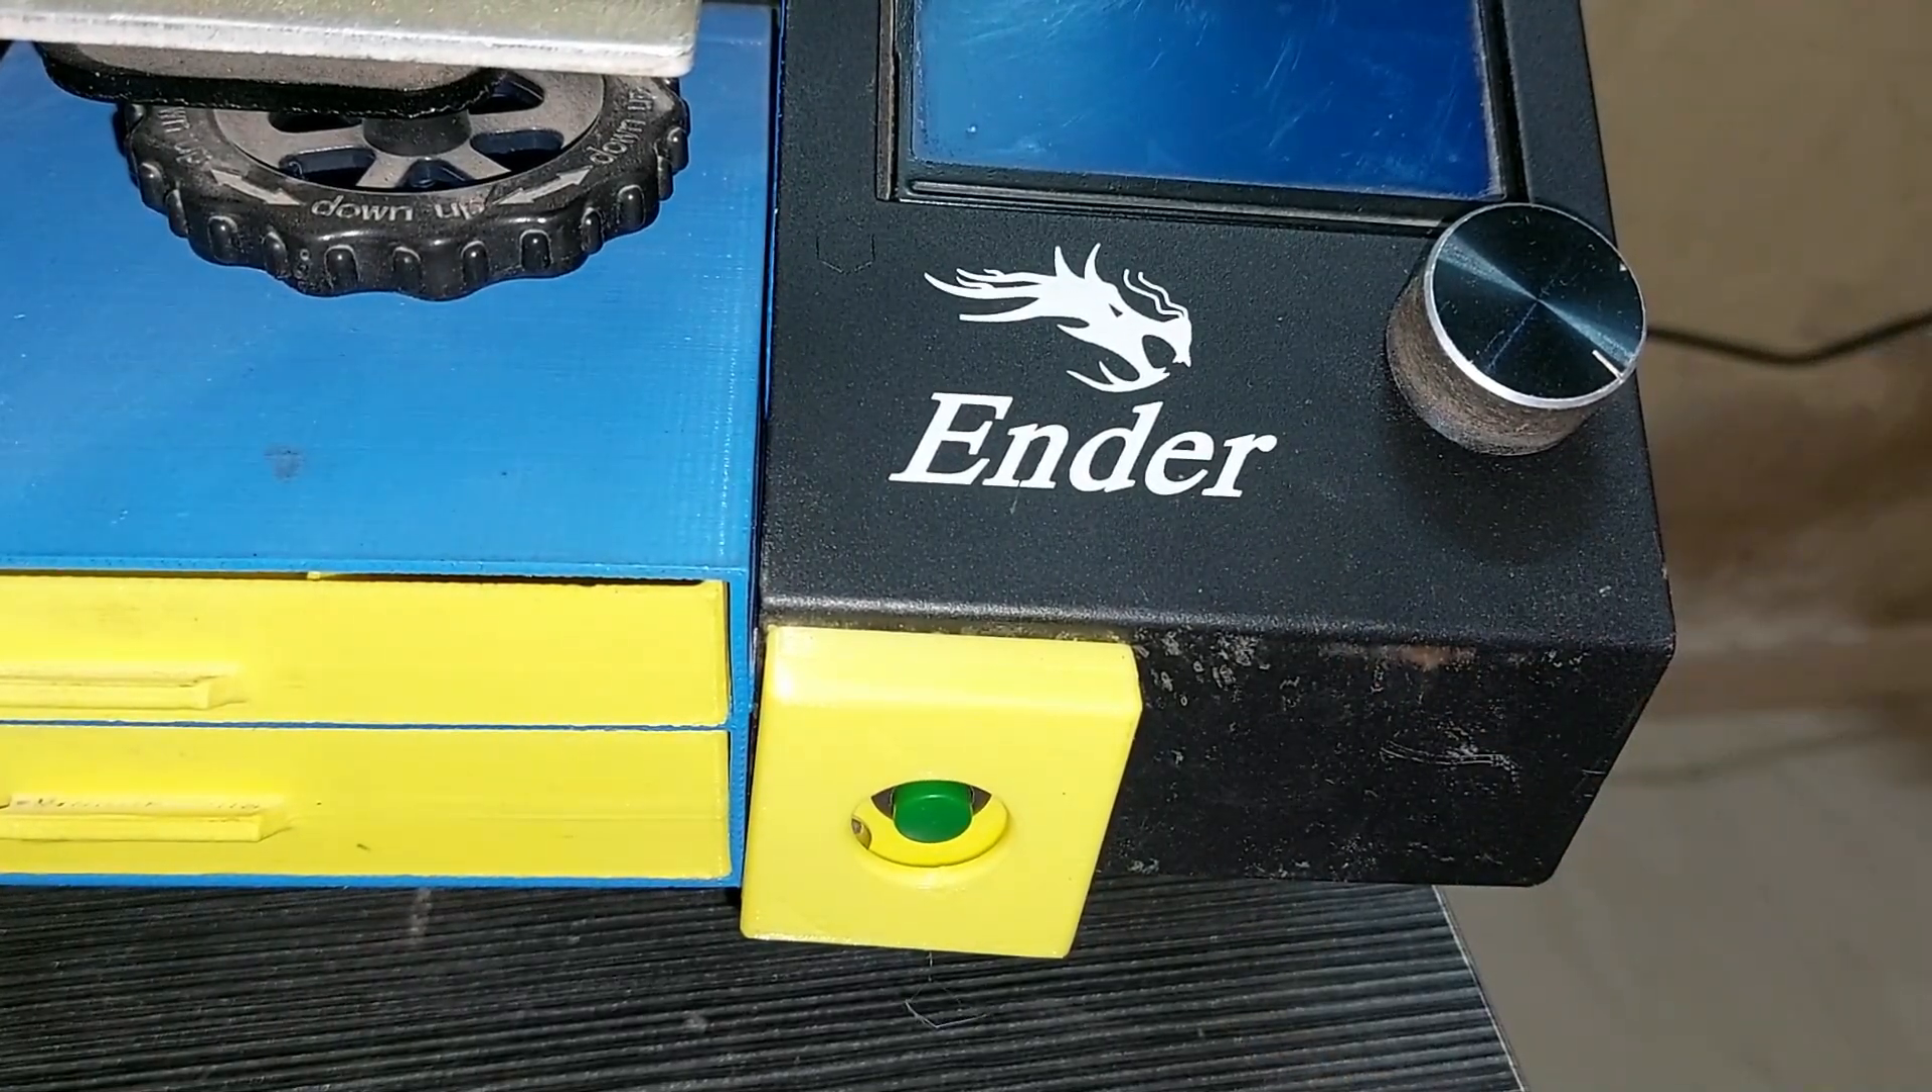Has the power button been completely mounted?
Yes.